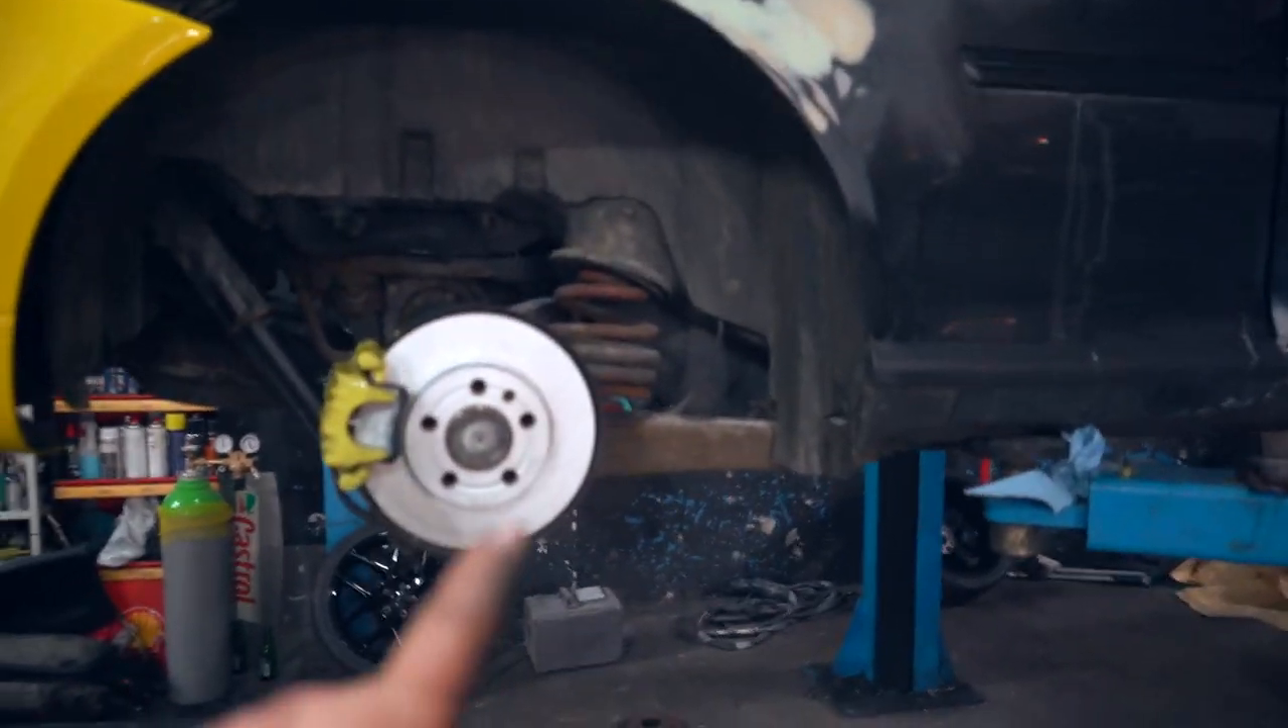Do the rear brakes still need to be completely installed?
No.